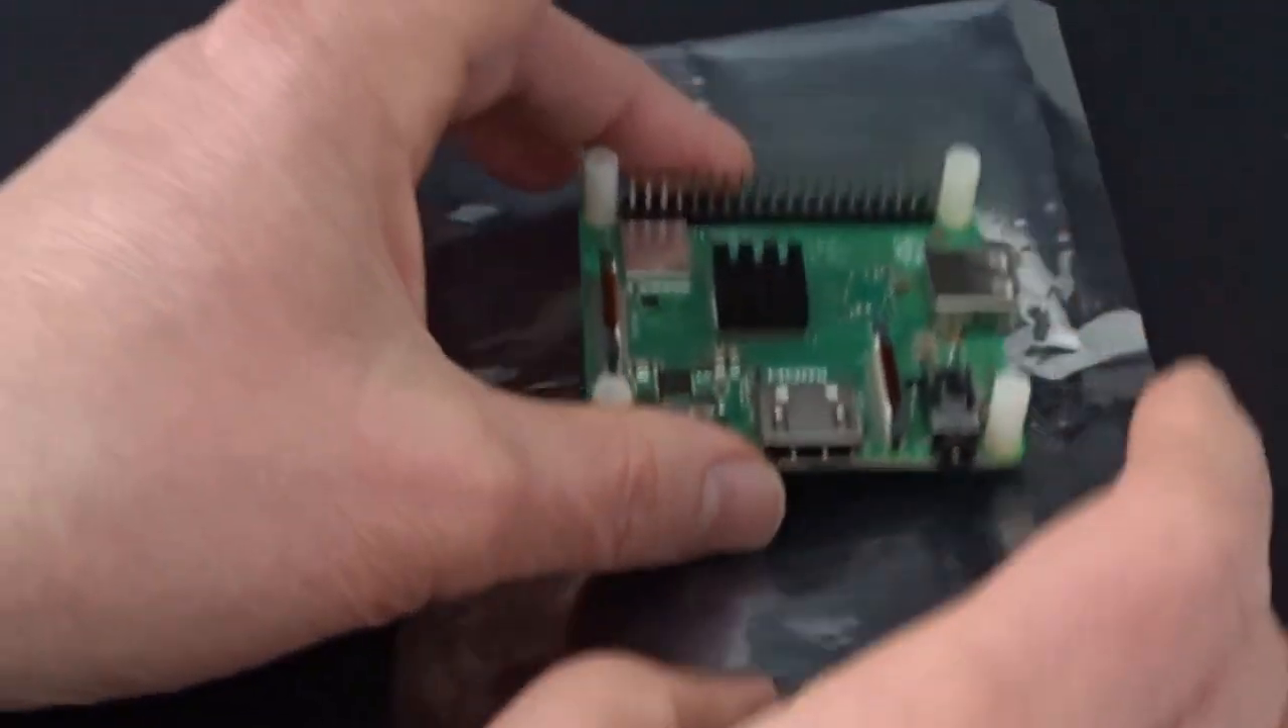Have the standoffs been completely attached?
Yes.